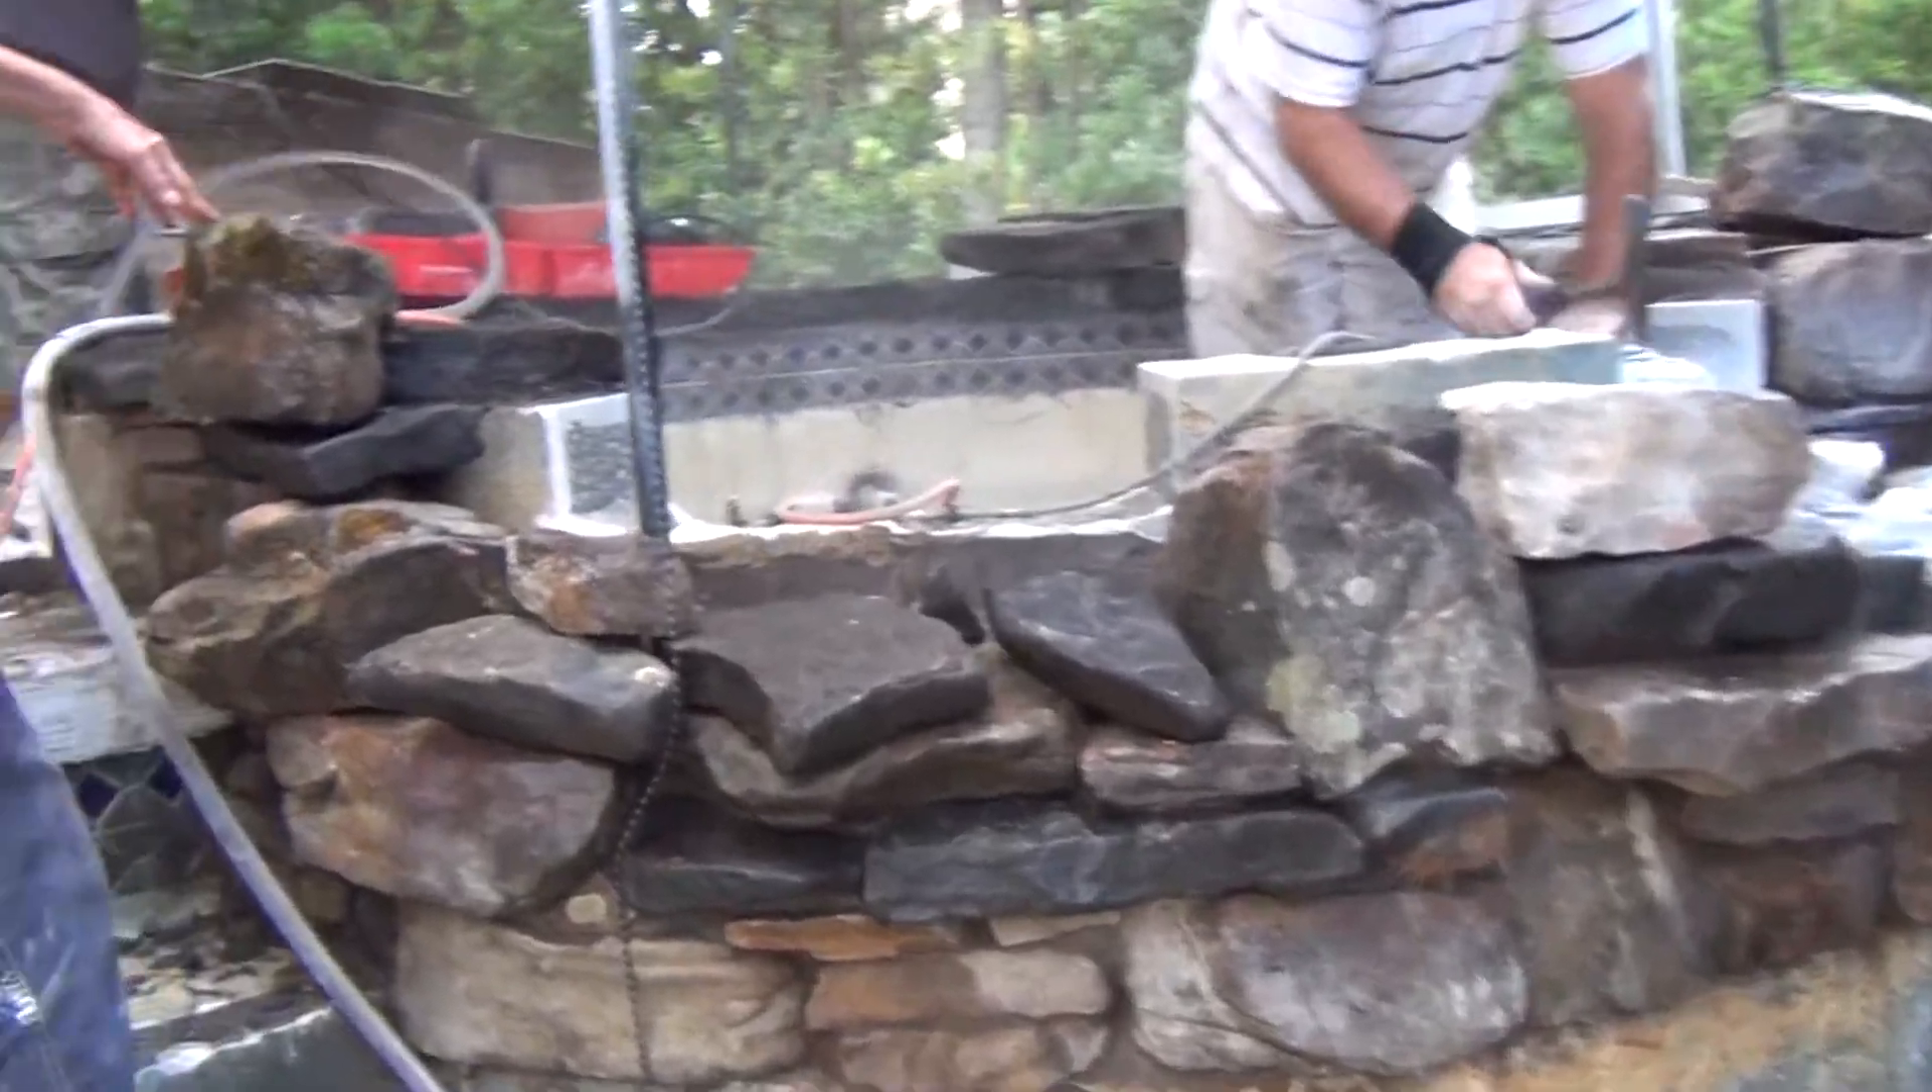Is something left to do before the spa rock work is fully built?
Yes.